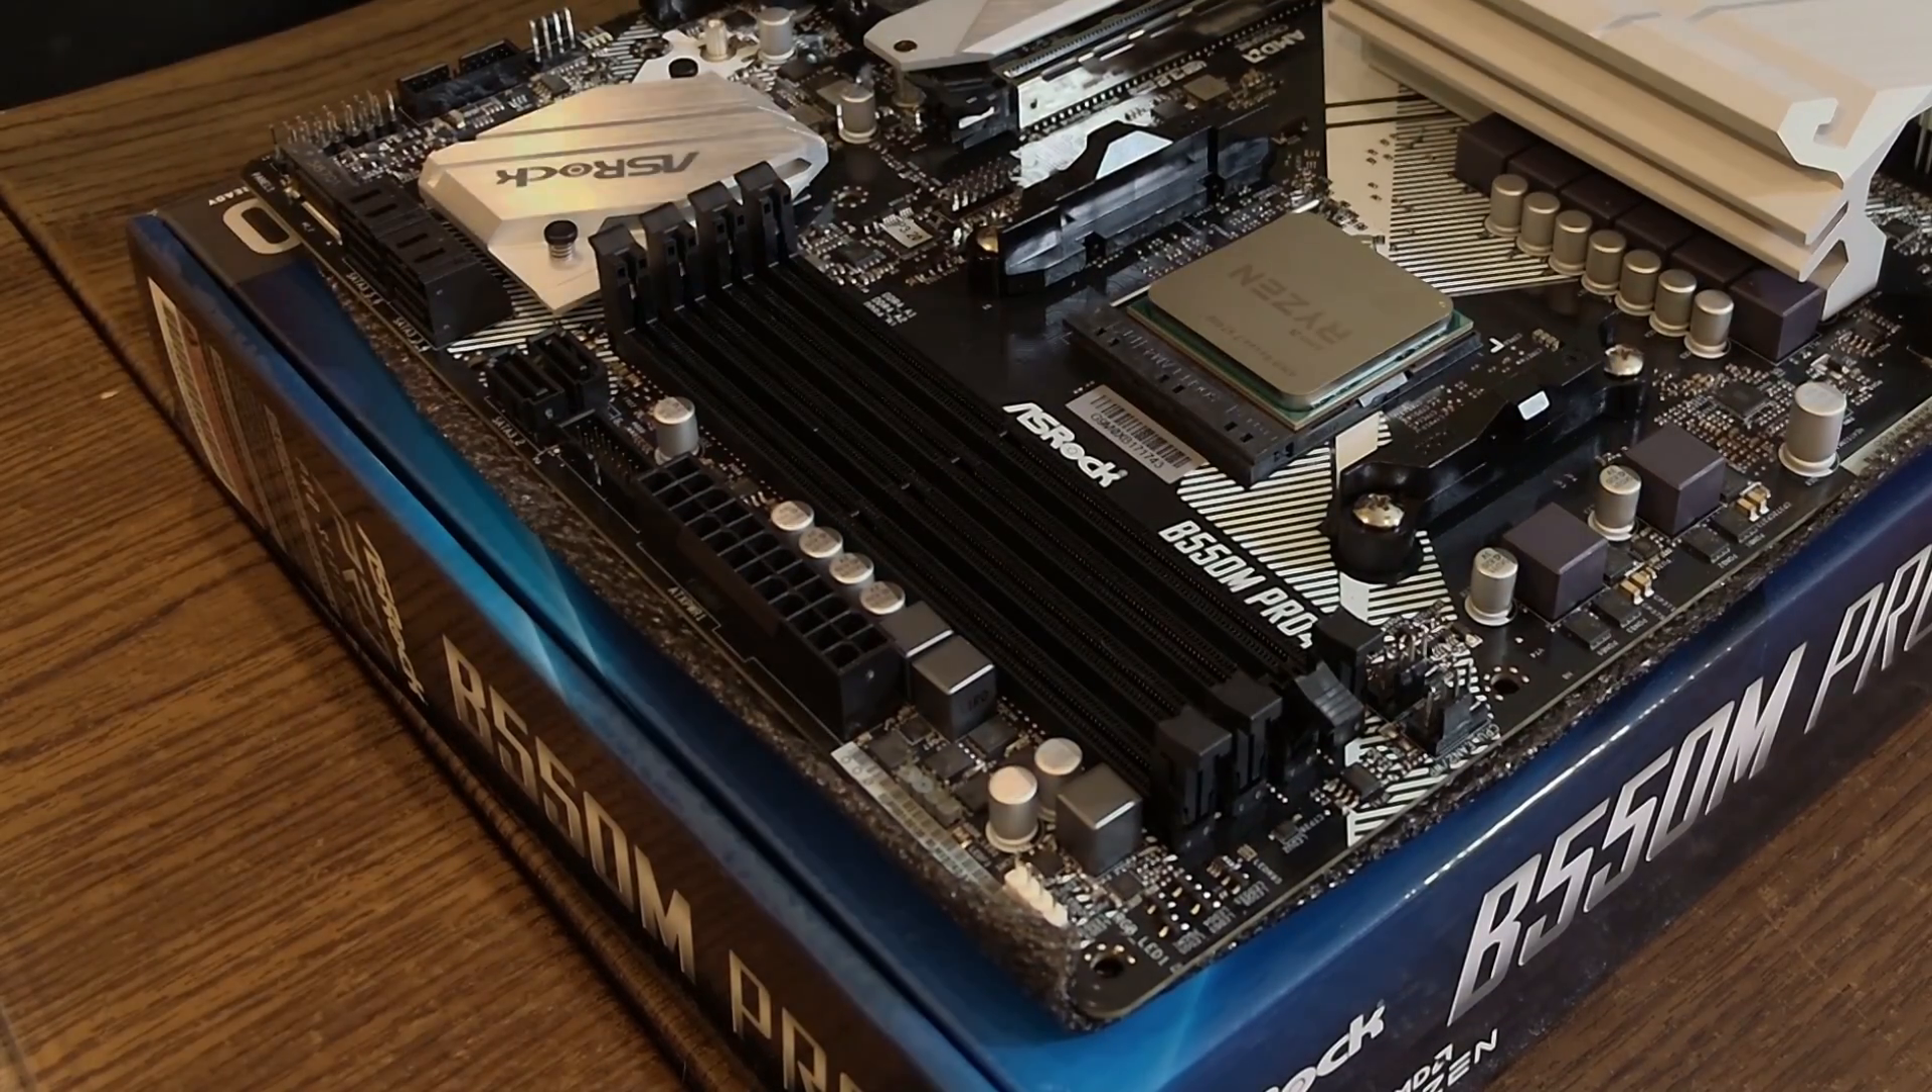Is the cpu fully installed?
Yes.